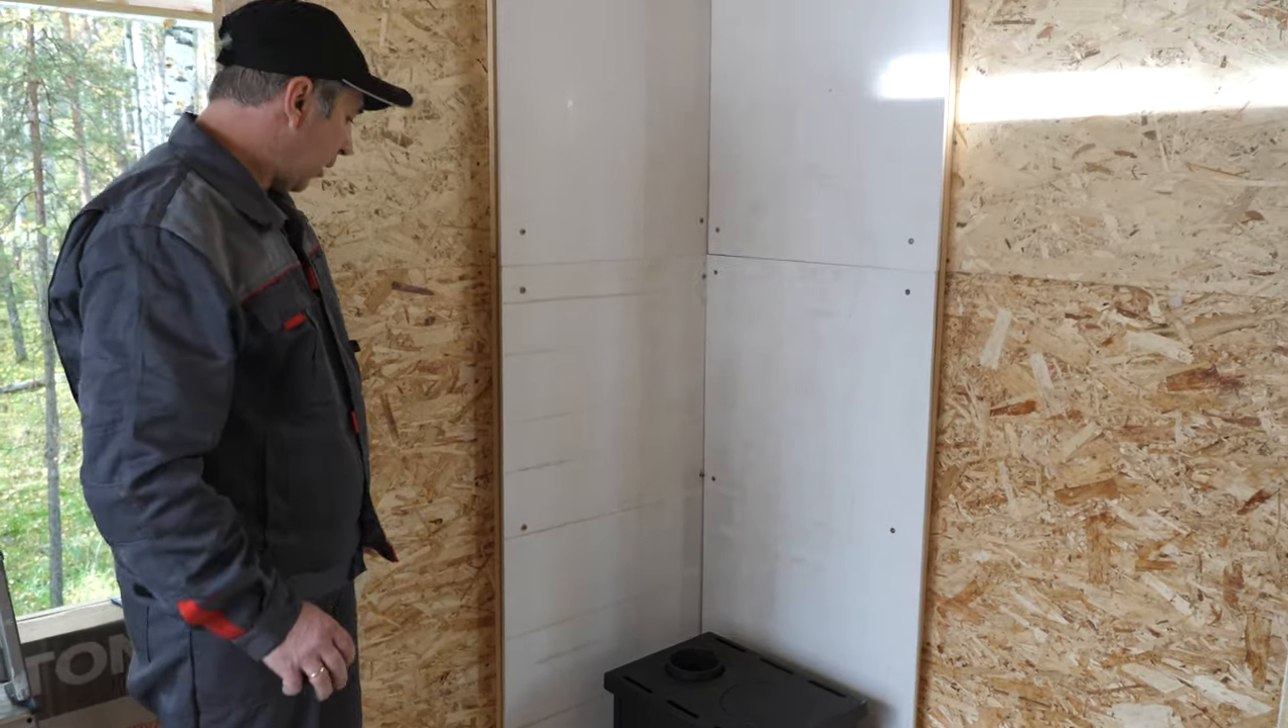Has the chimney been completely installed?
No.